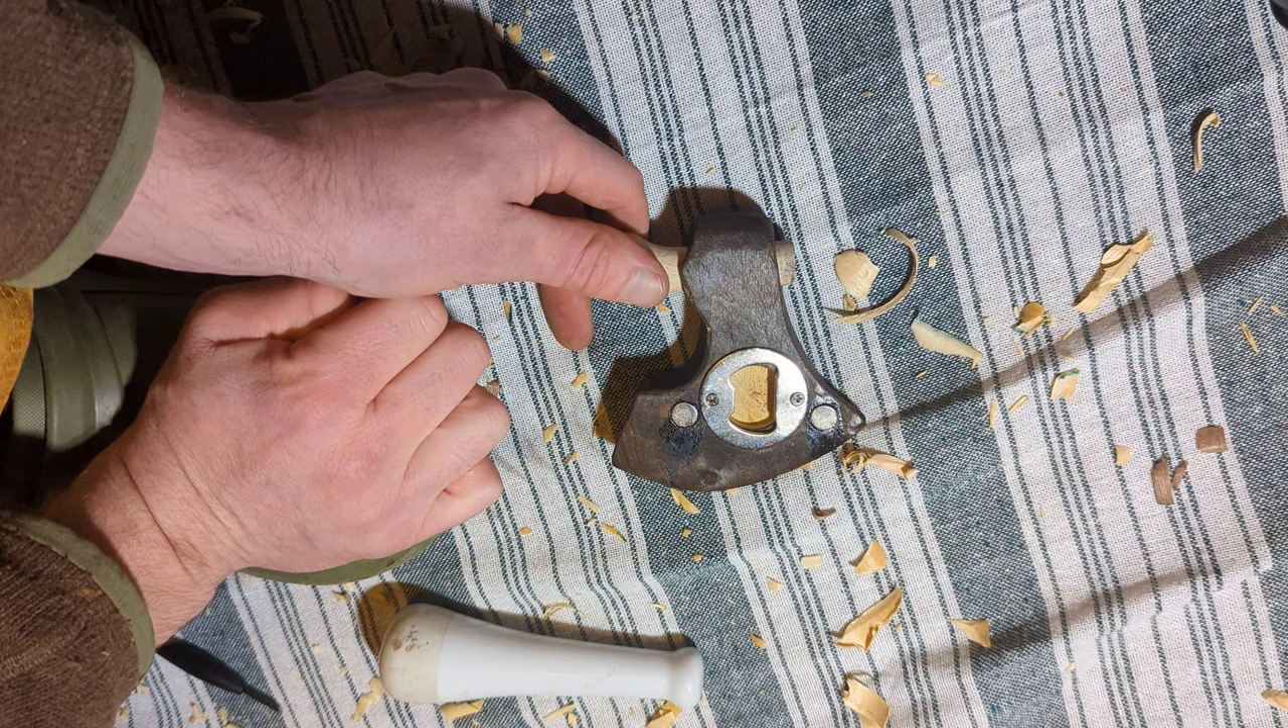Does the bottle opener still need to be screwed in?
No.